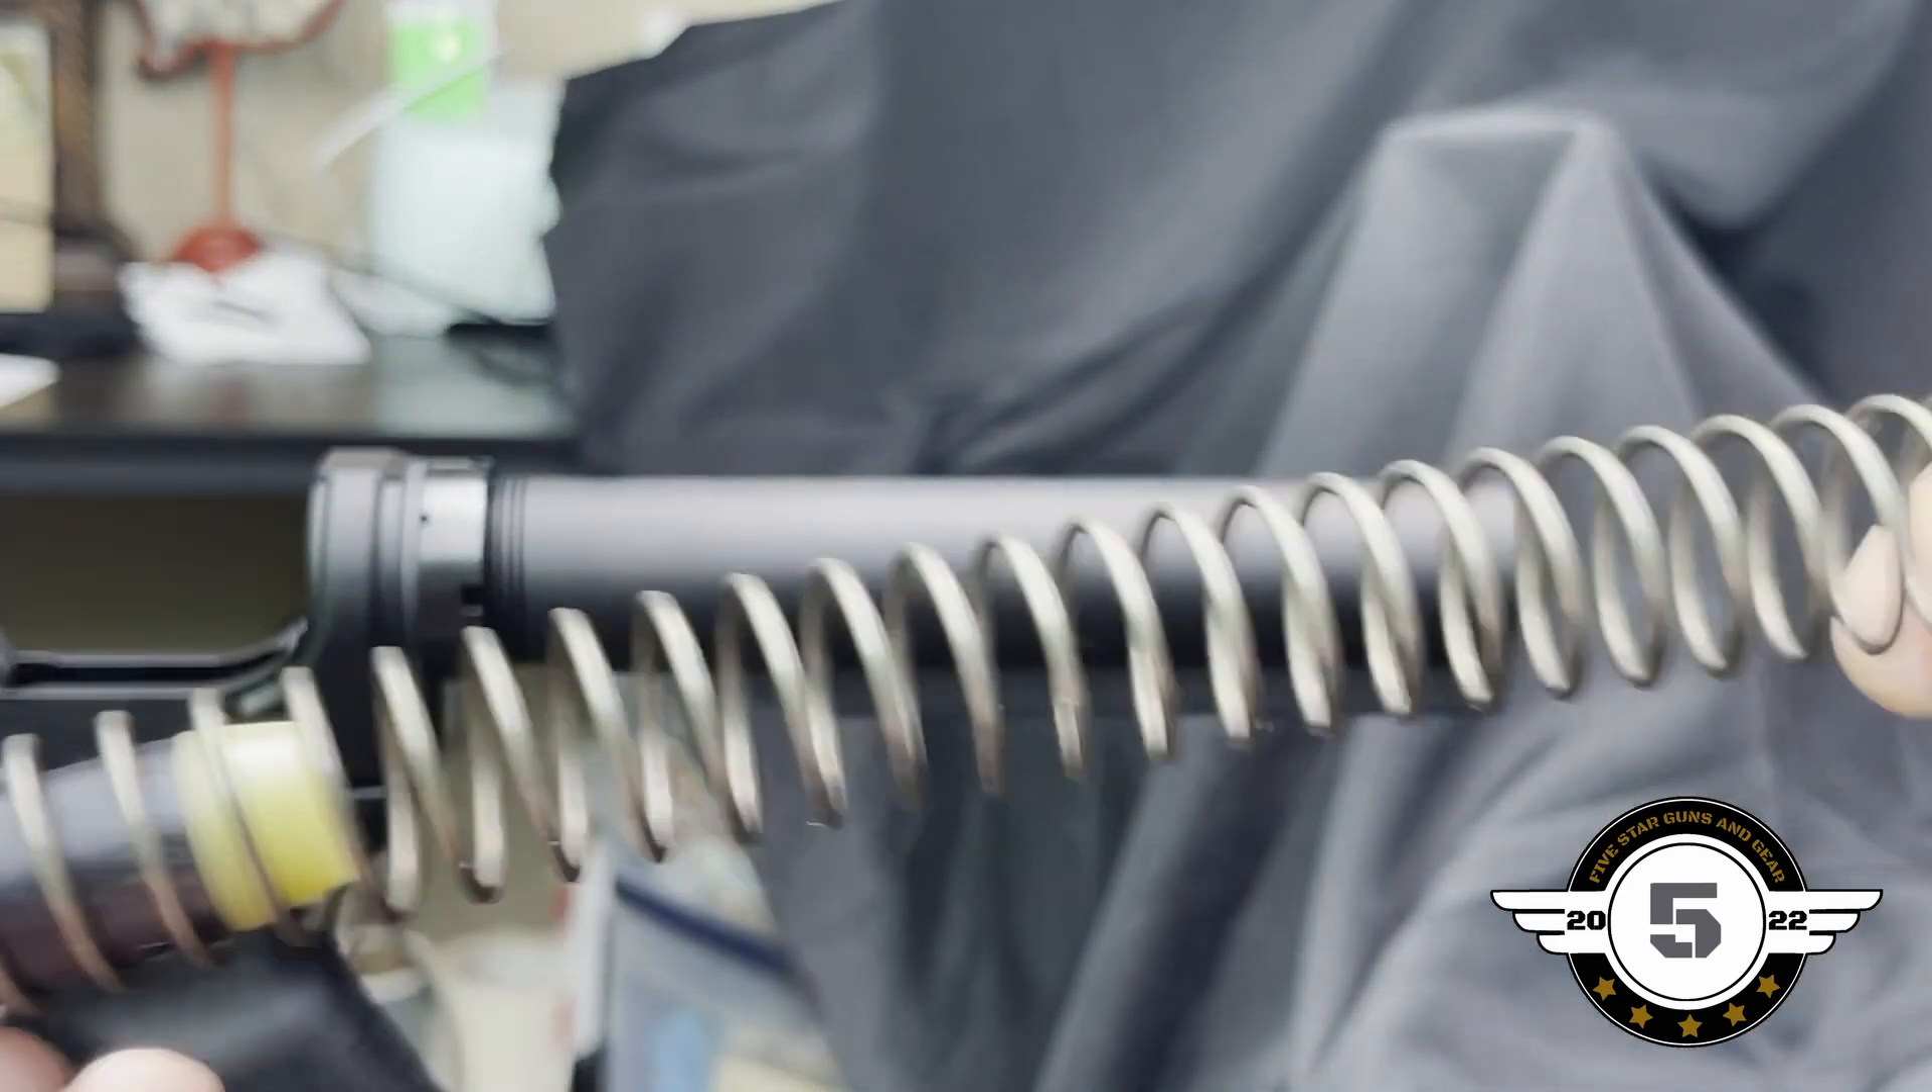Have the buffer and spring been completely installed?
No.